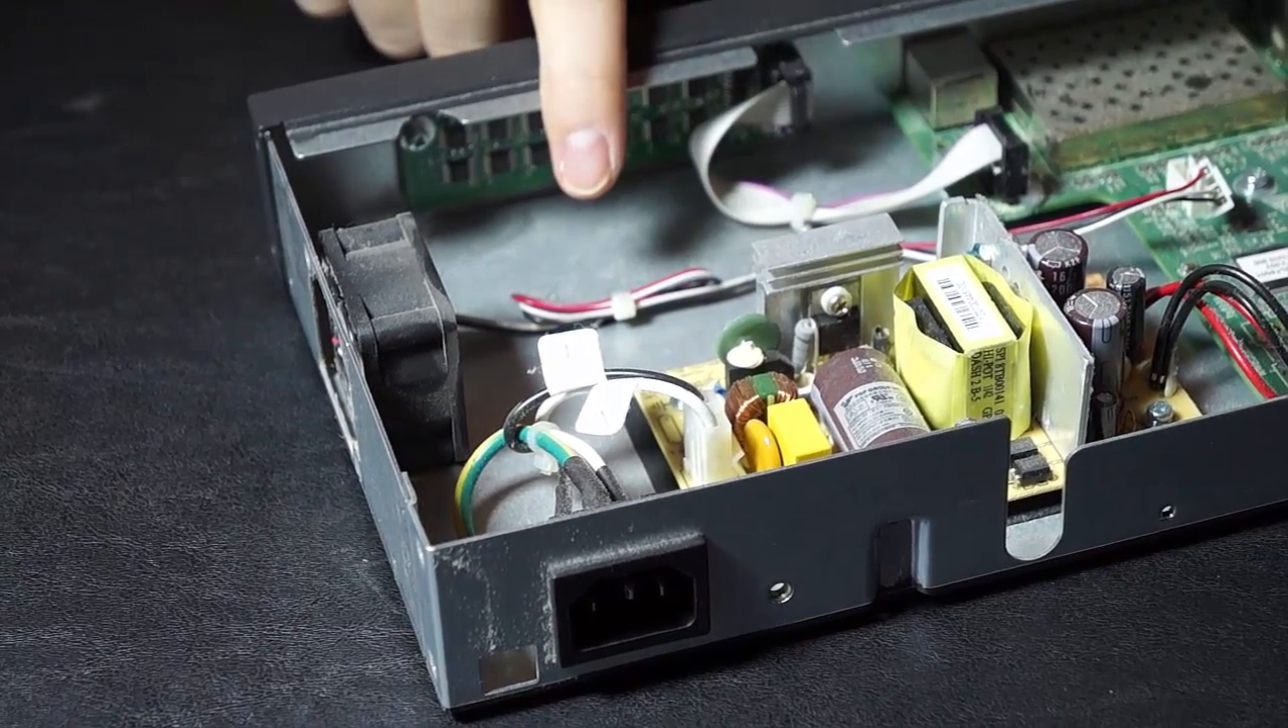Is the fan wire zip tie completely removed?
No.